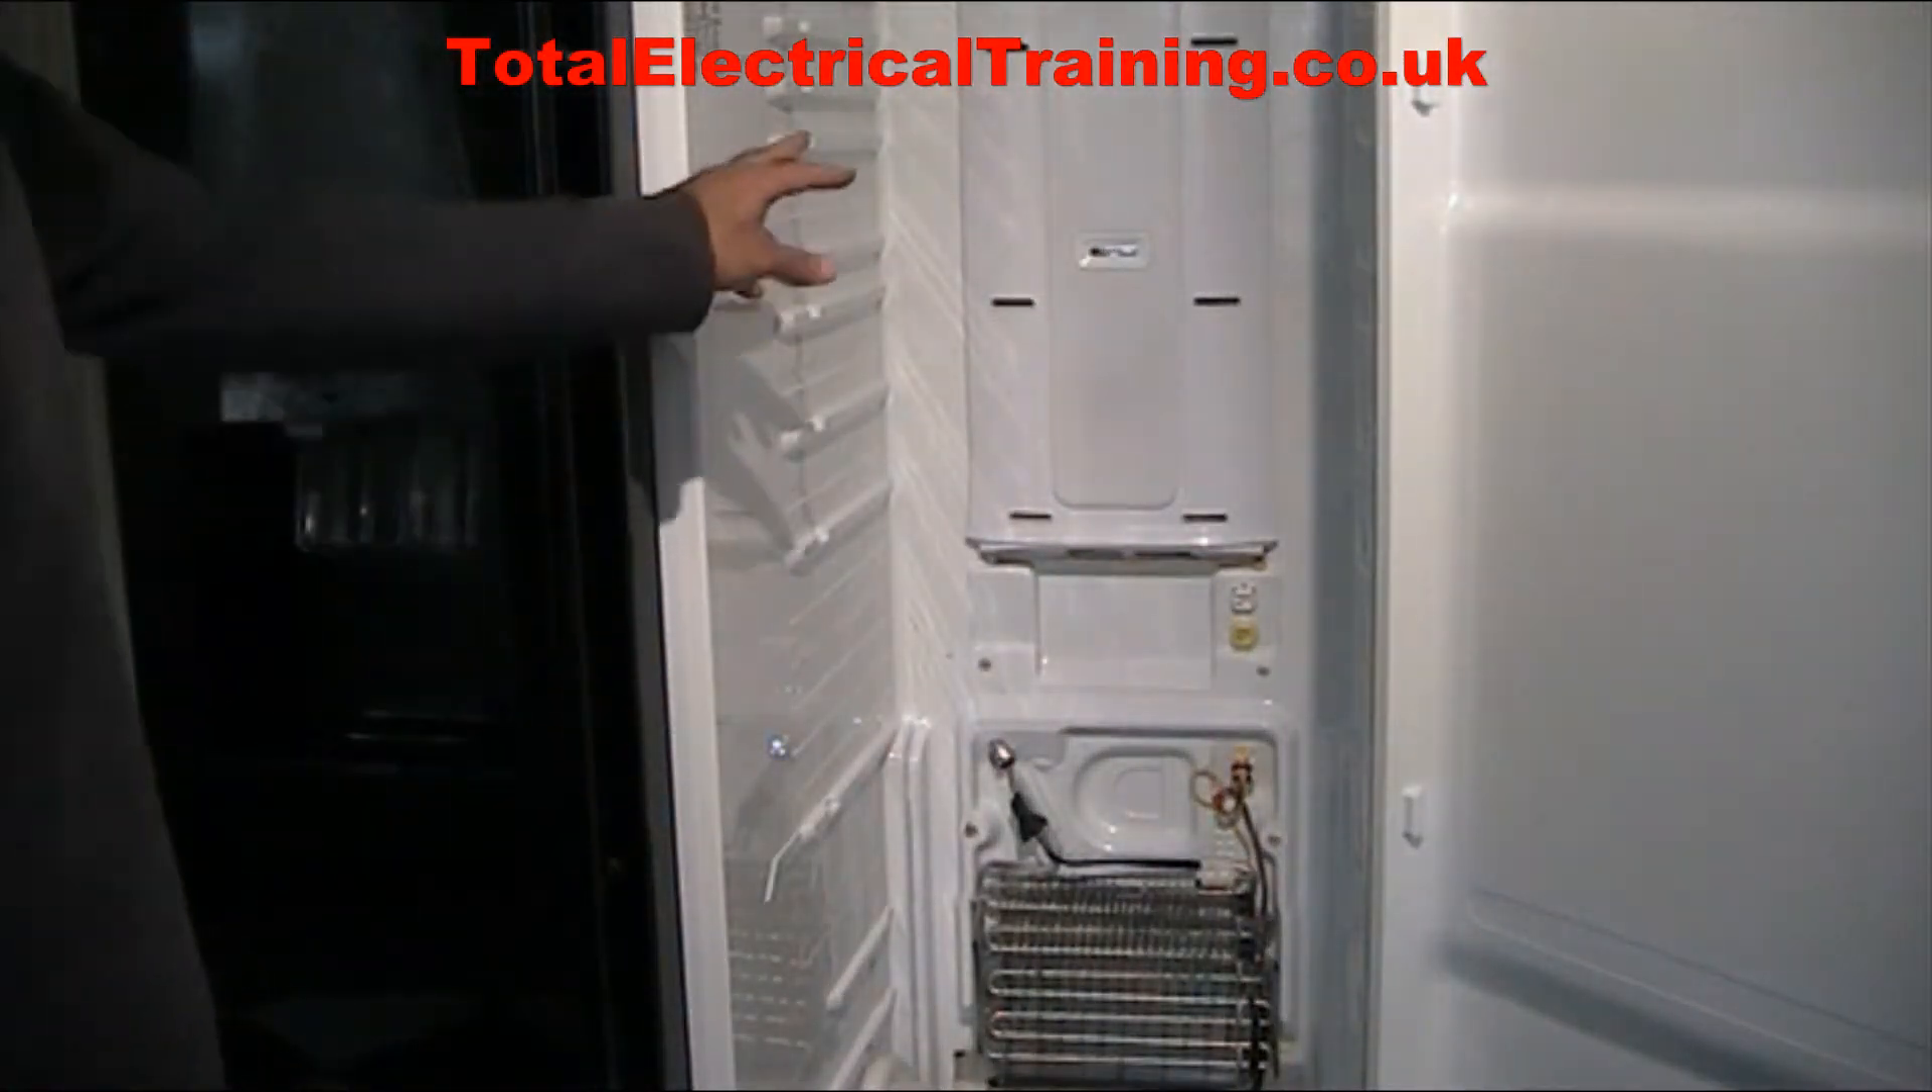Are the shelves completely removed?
Yes.